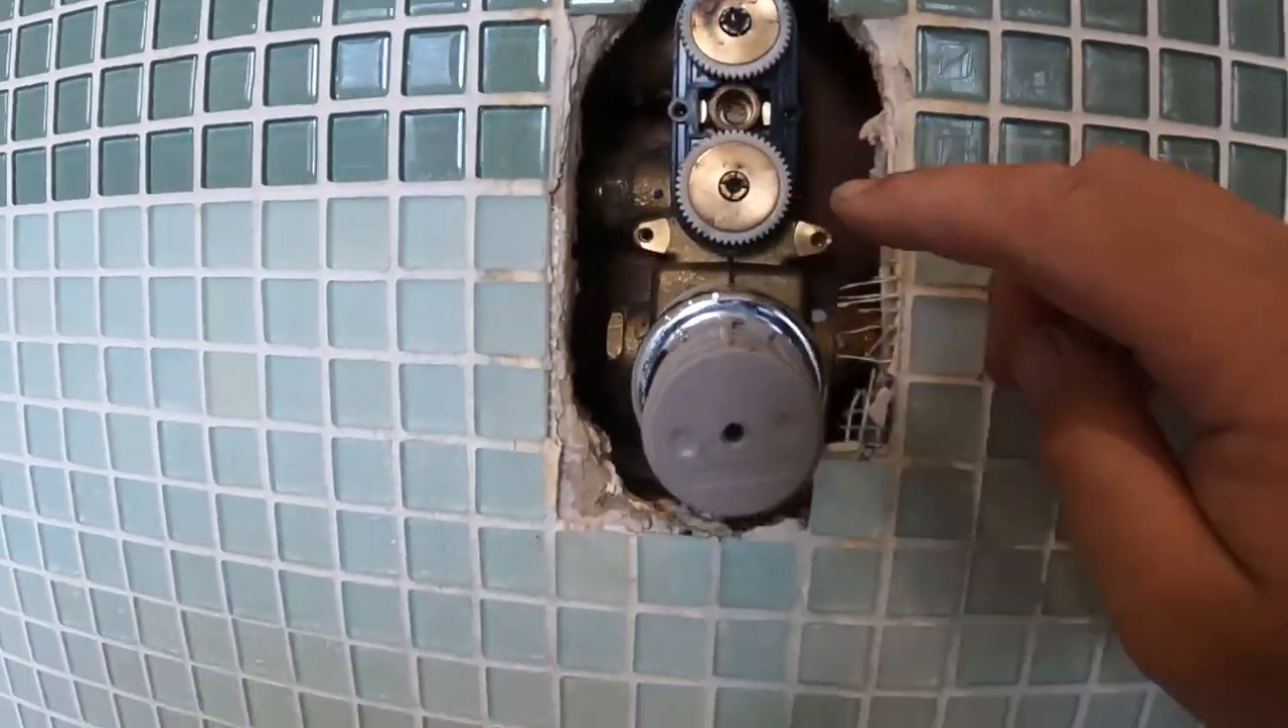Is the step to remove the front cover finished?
Yes.